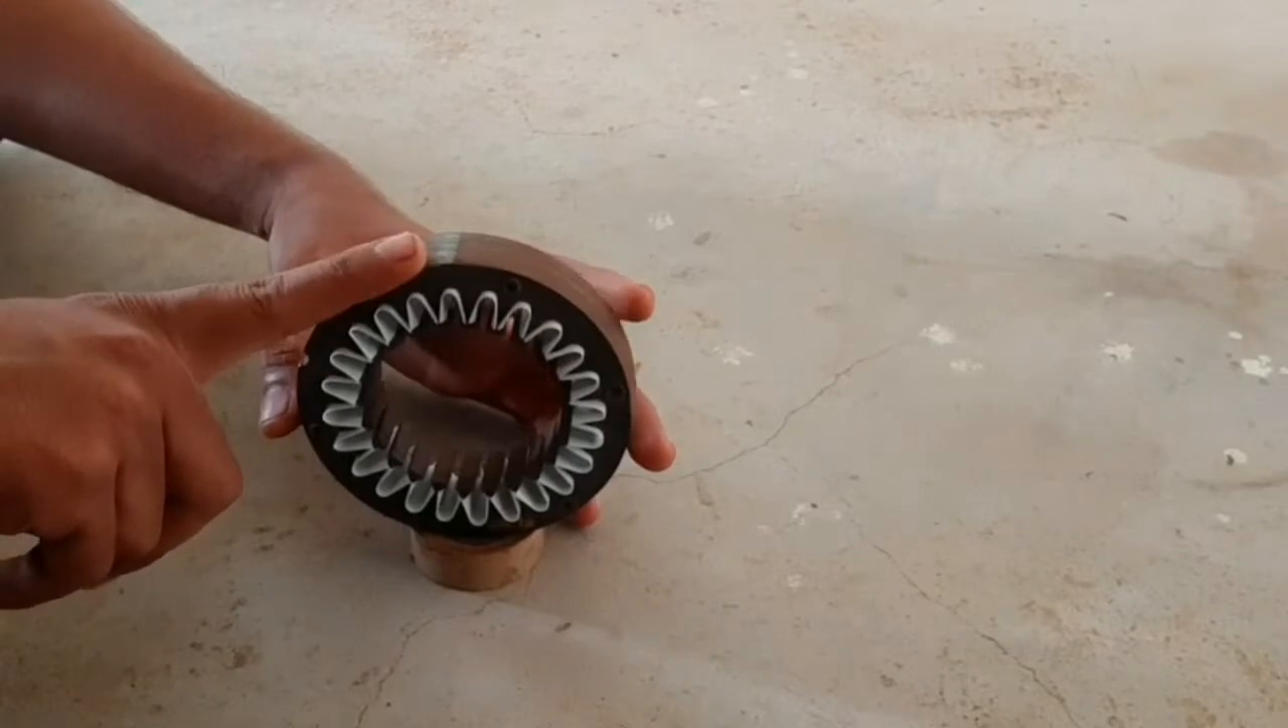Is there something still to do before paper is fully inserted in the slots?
No.